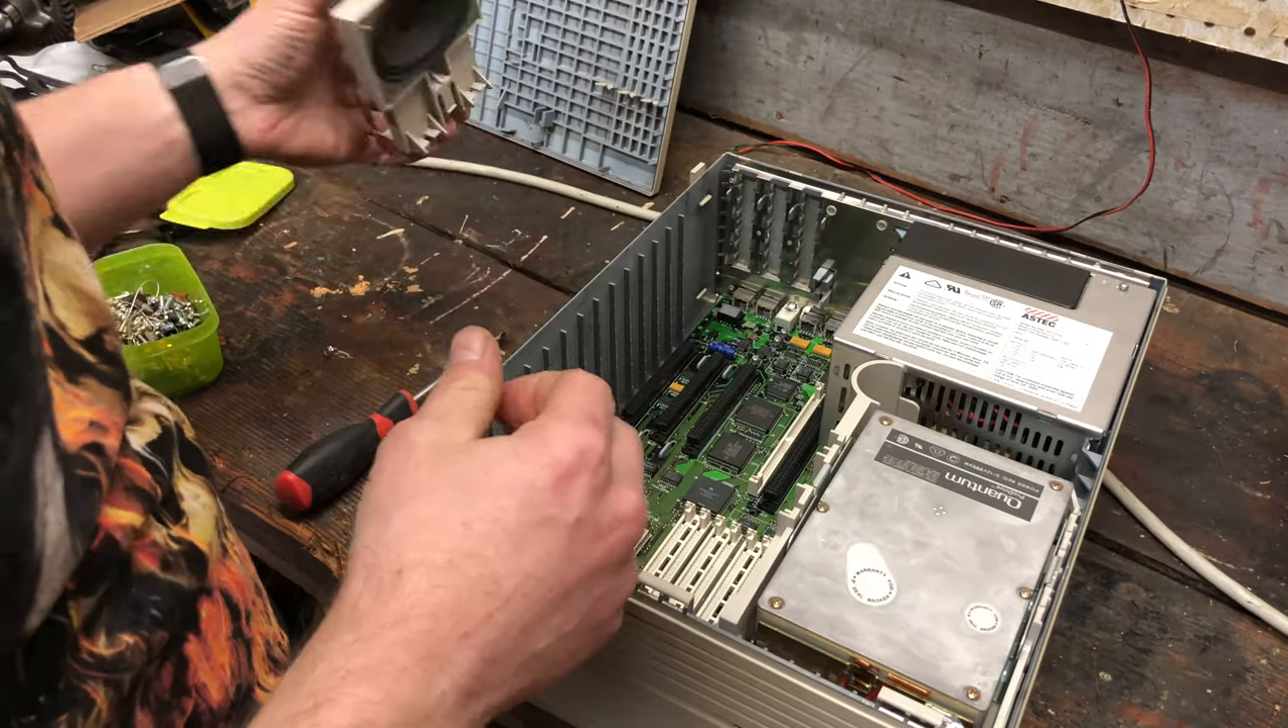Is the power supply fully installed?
Yes.